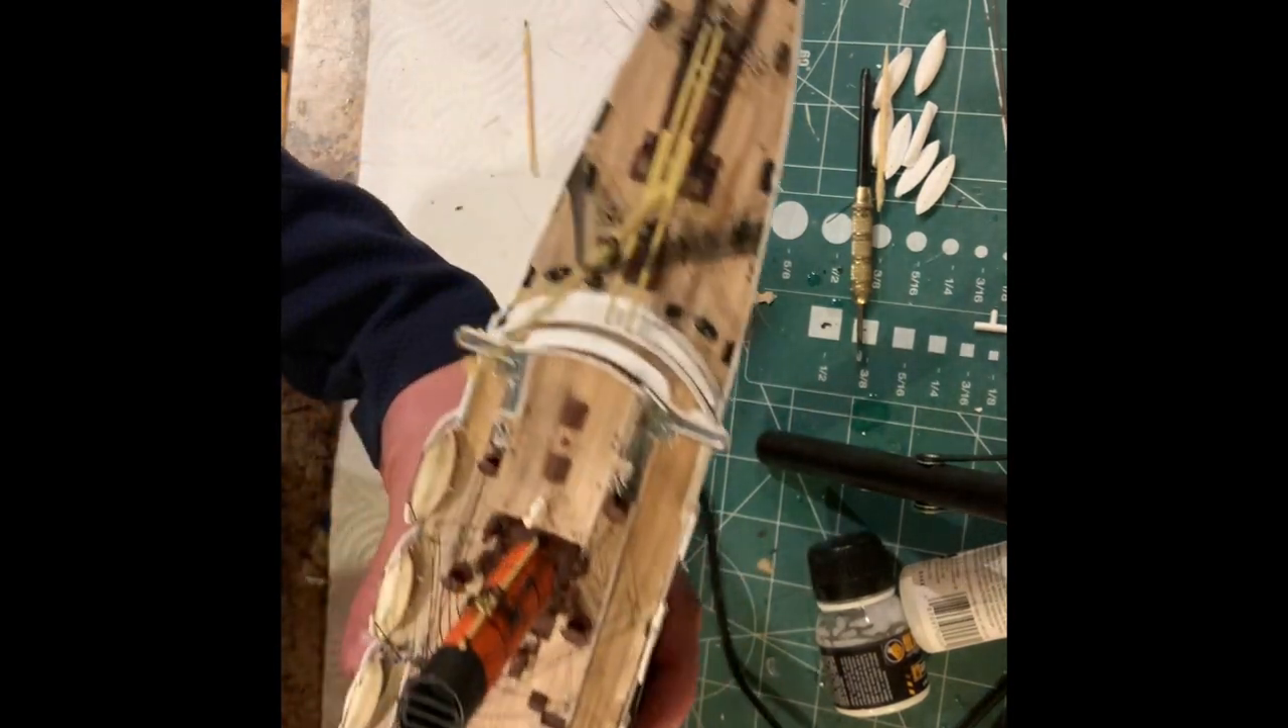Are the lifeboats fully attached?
No.